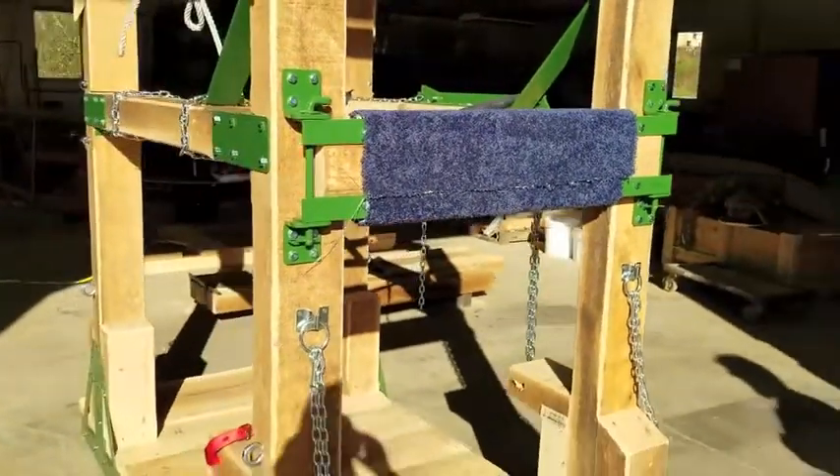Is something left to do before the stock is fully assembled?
No.